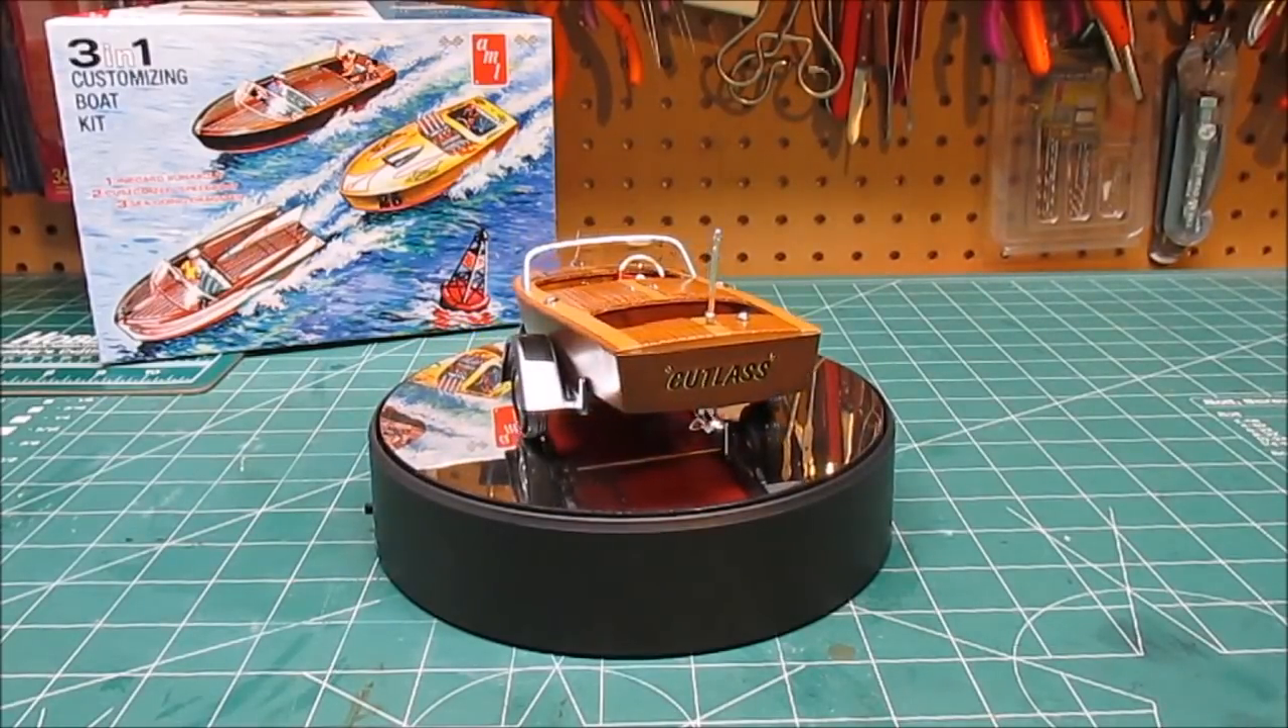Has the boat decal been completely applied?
Yes.